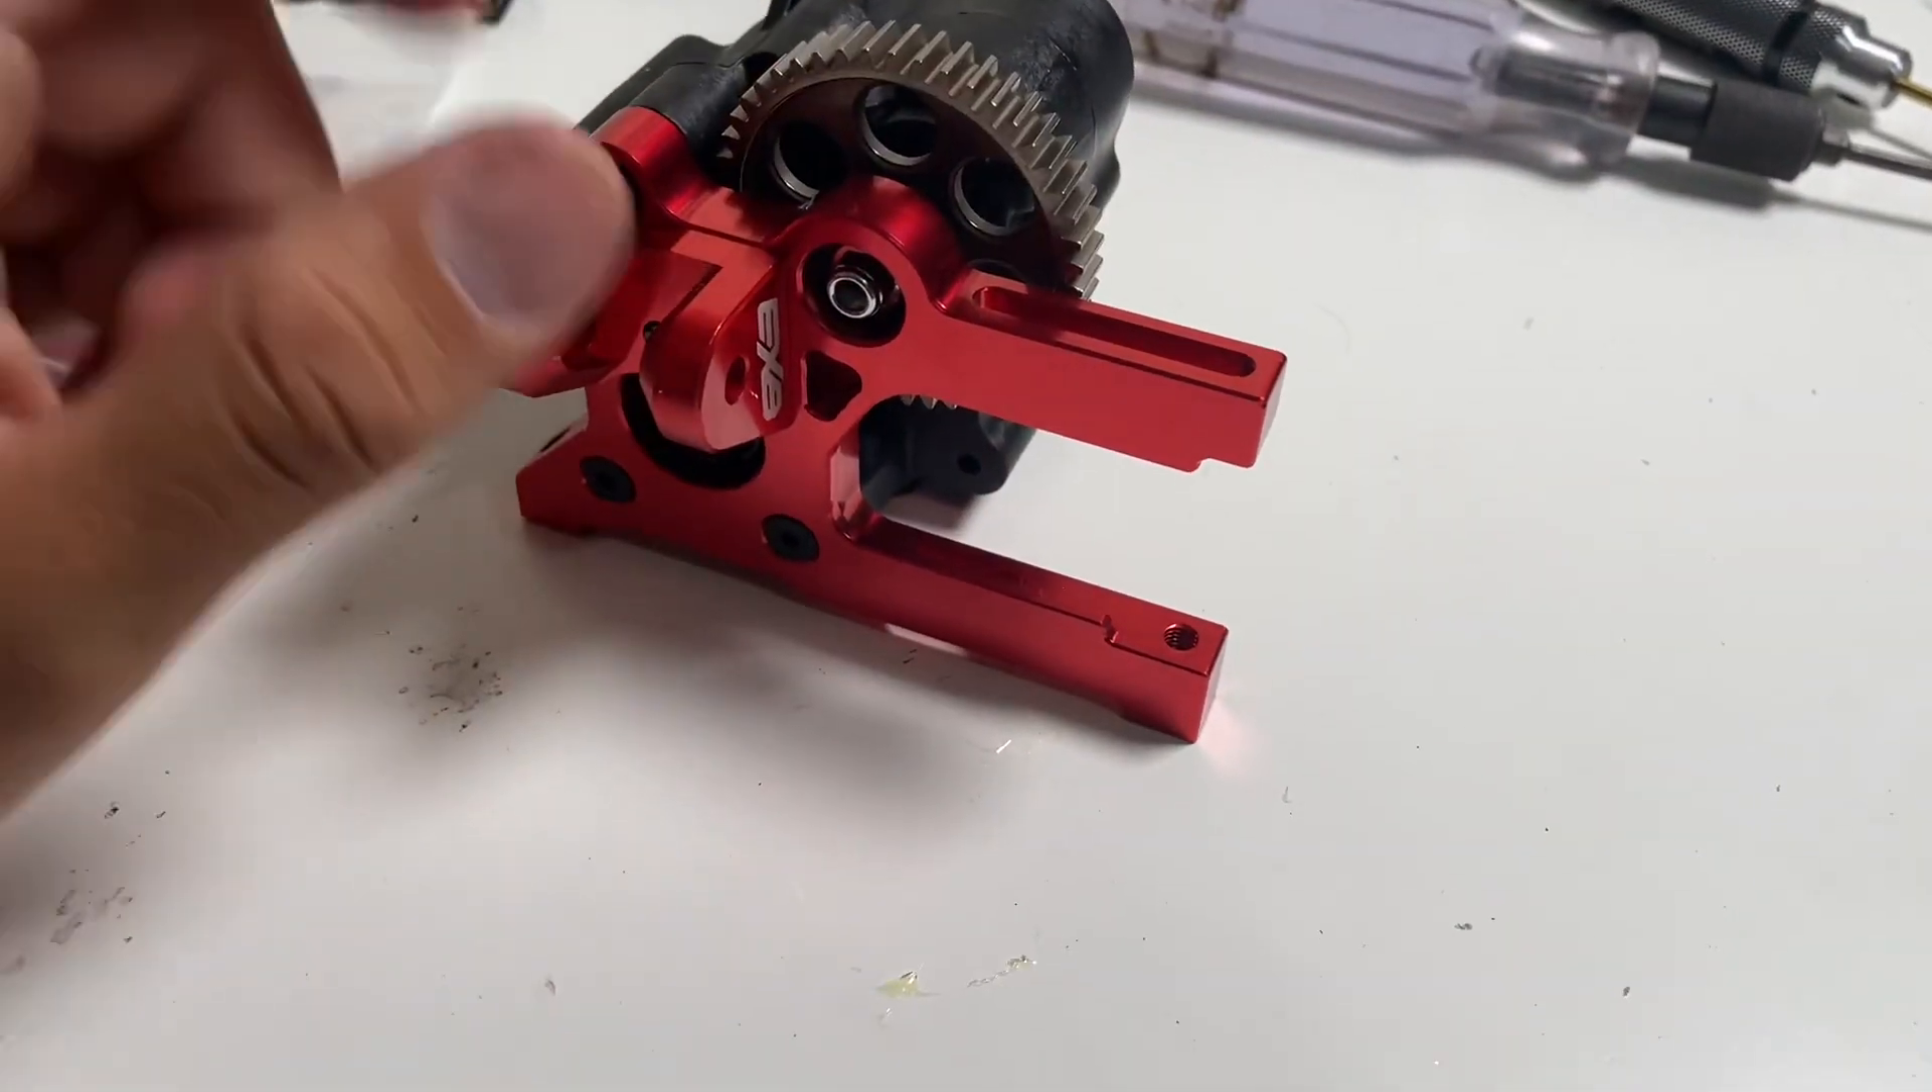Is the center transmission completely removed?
Yes.